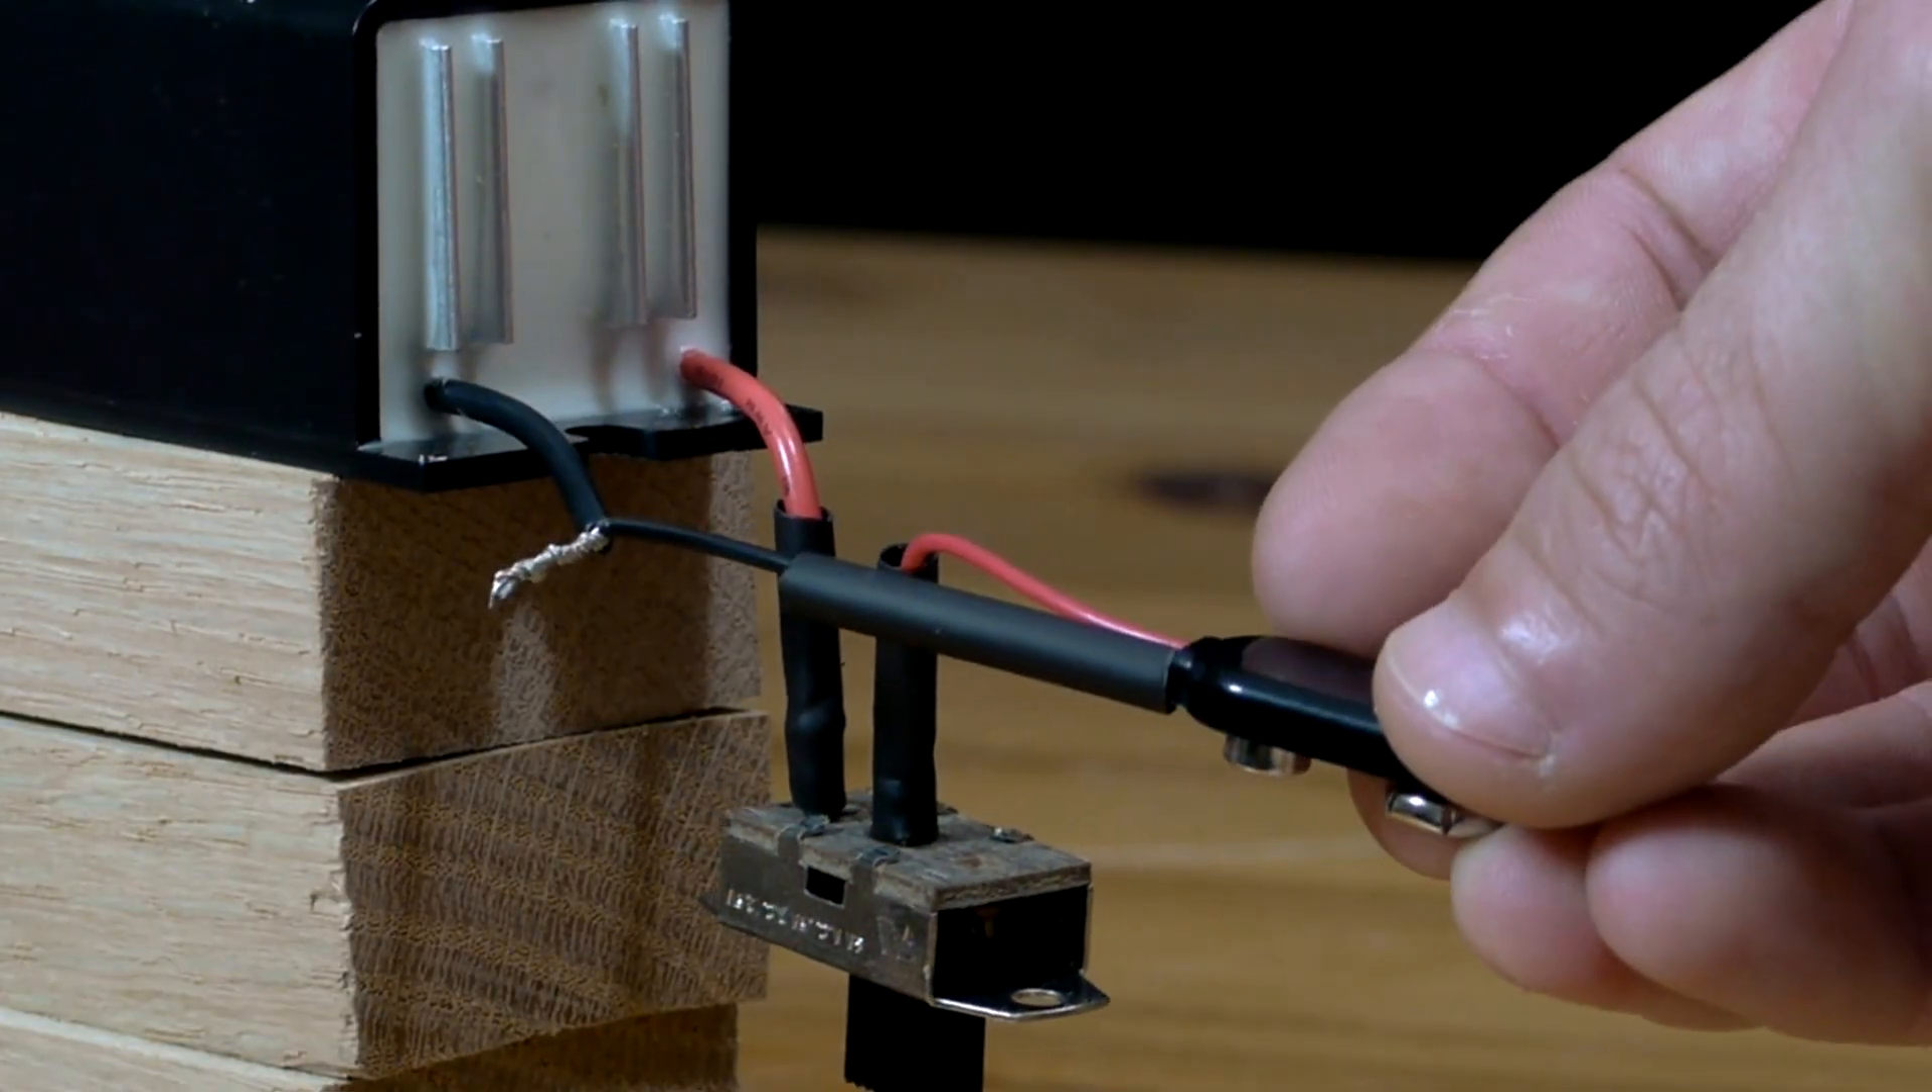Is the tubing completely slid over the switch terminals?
Yes.